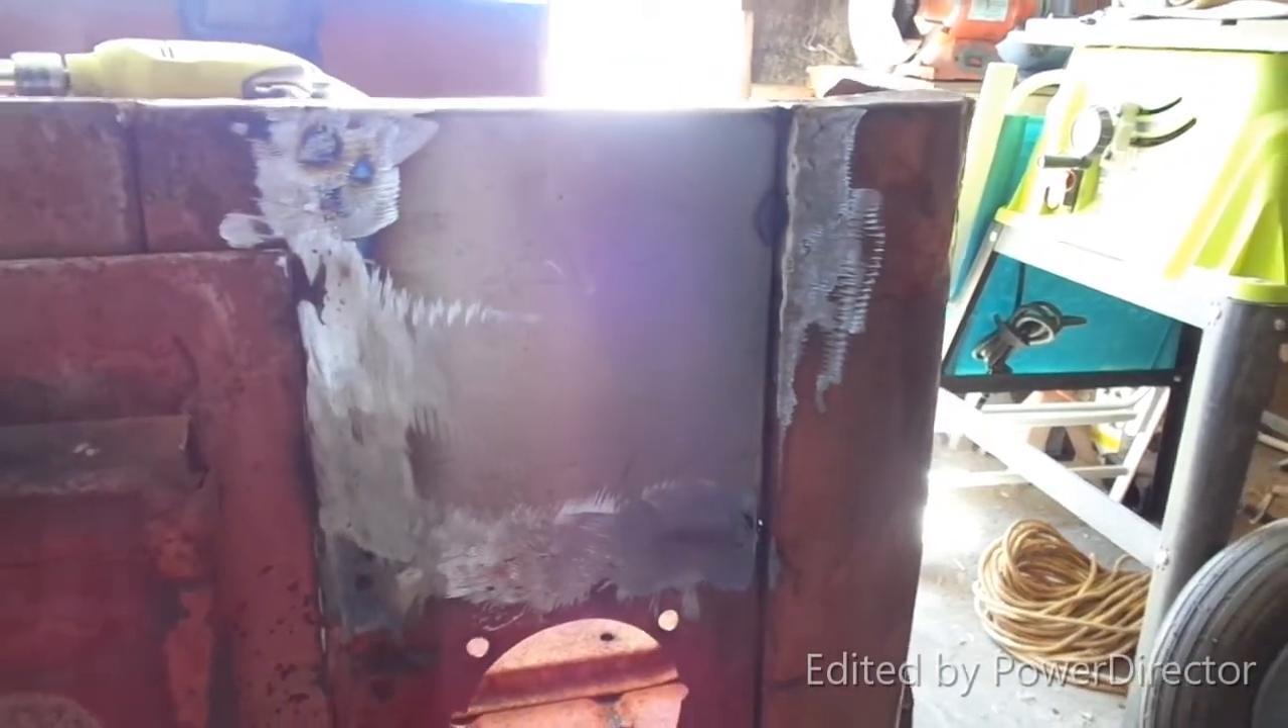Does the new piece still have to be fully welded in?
No.